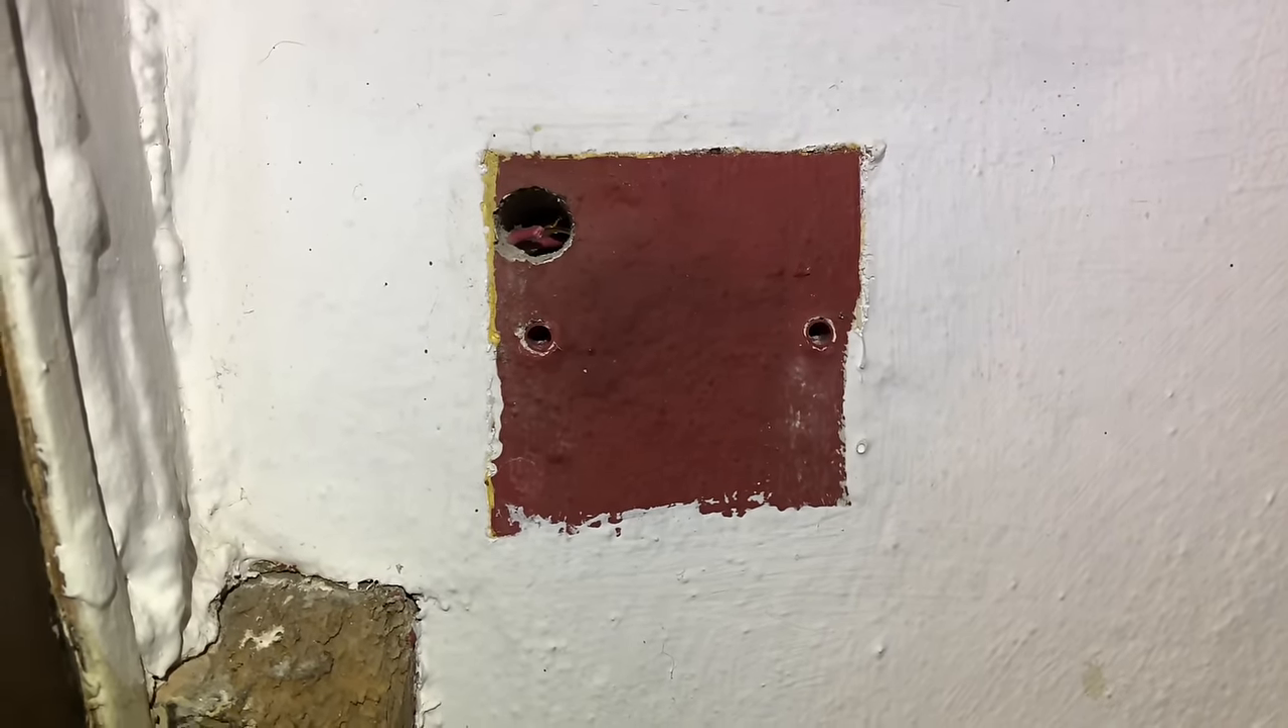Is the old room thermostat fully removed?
Yes.